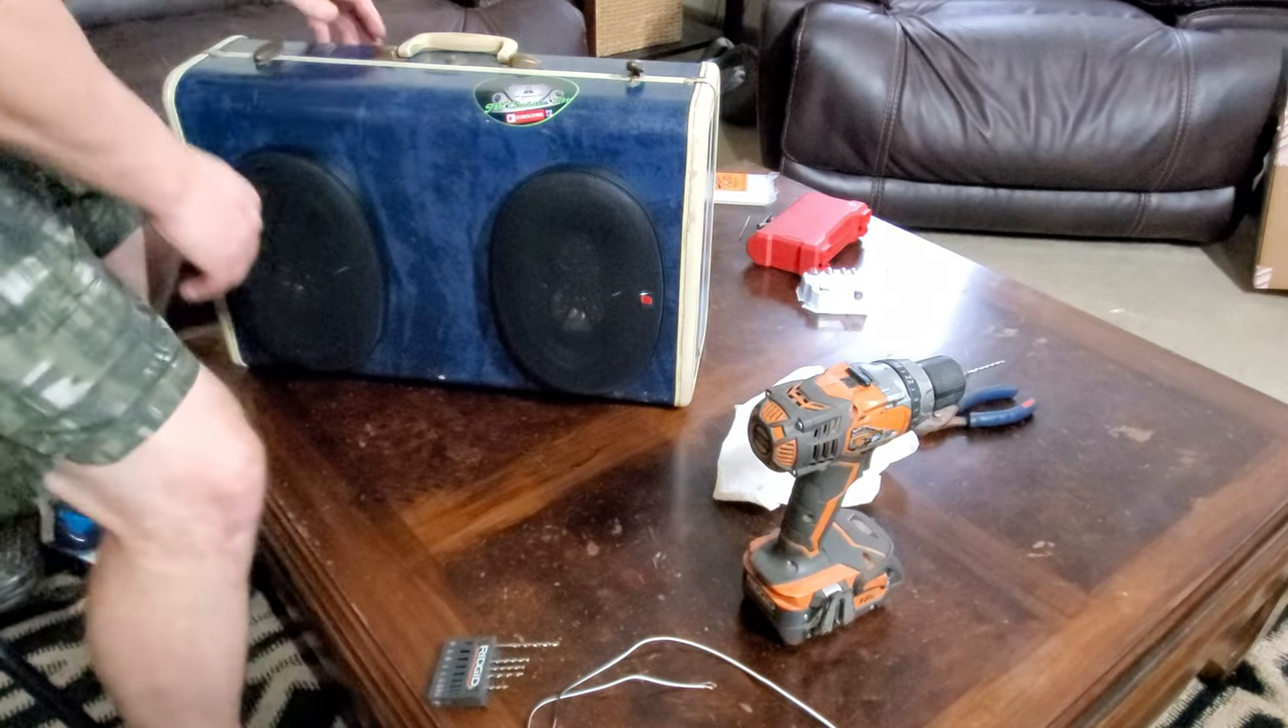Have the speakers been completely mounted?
Yes.